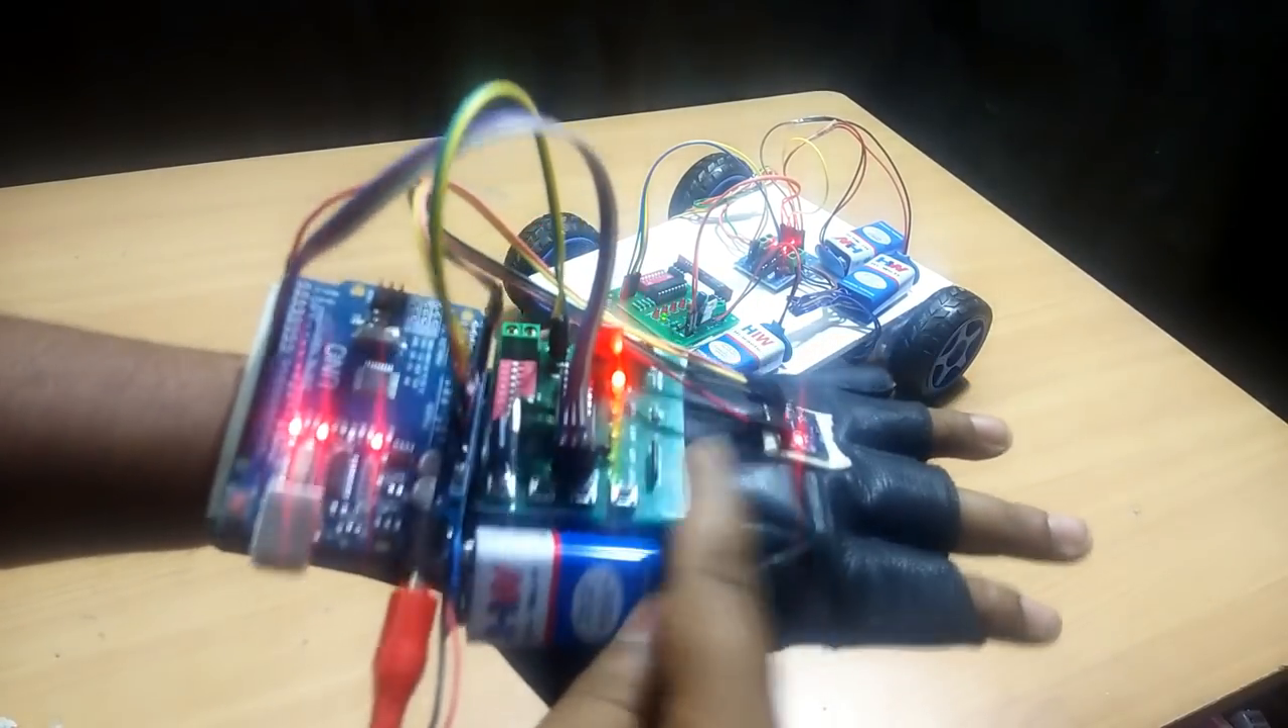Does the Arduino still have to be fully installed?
No.